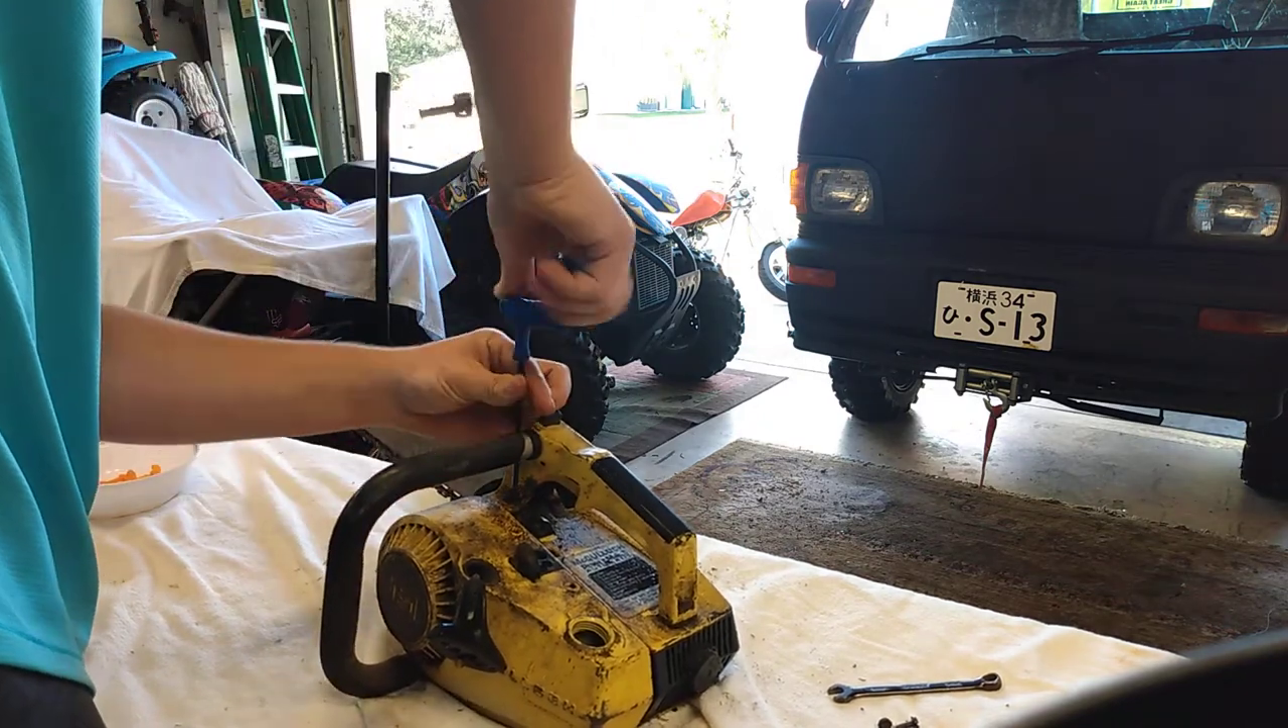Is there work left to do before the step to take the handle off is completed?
Yes.